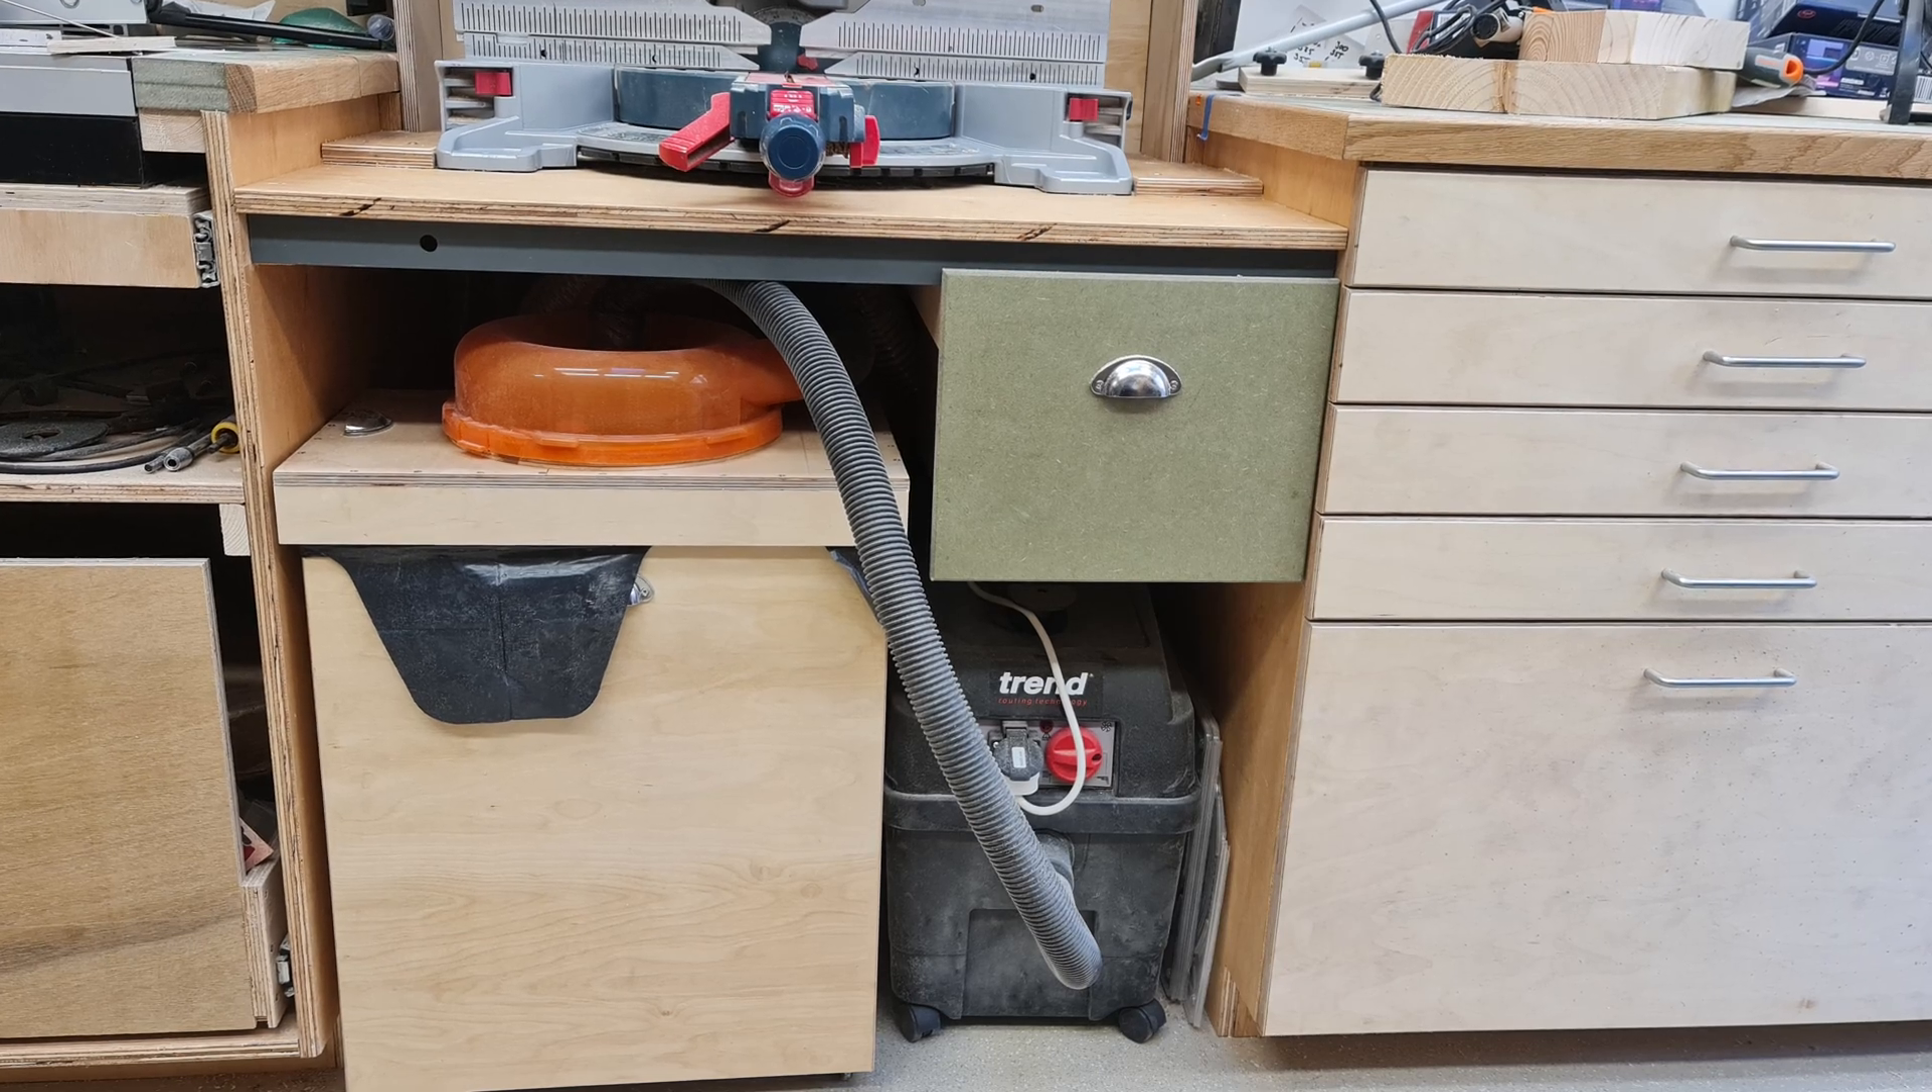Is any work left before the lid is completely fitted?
No.